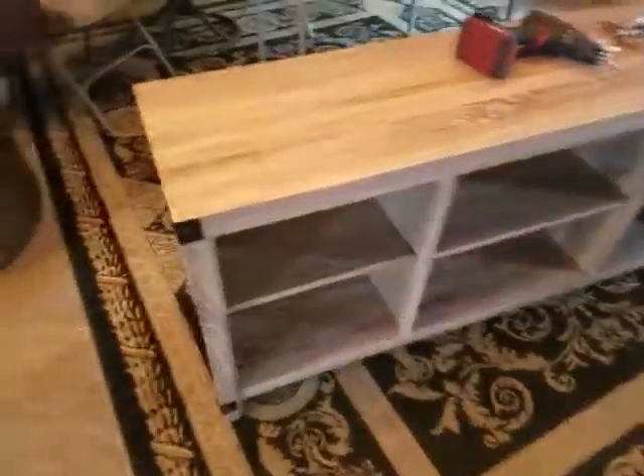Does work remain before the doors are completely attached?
Yes.